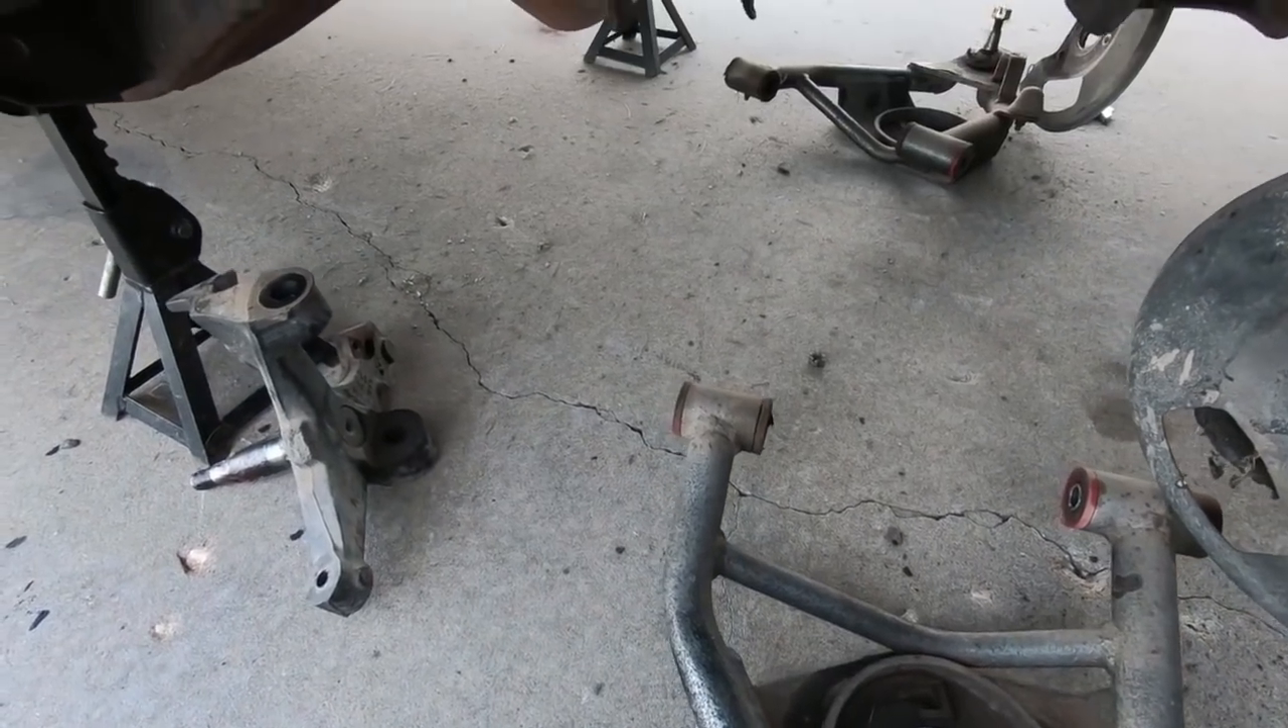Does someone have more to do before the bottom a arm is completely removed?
No.